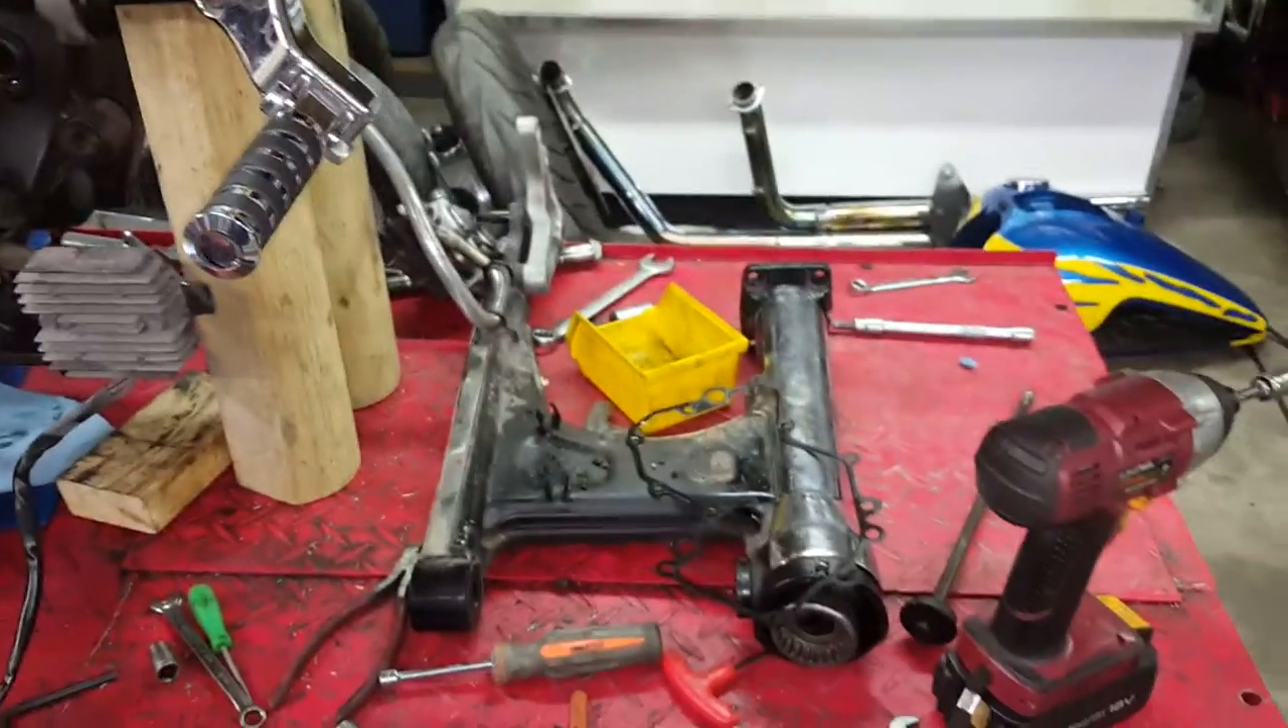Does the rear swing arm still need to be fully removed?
No.